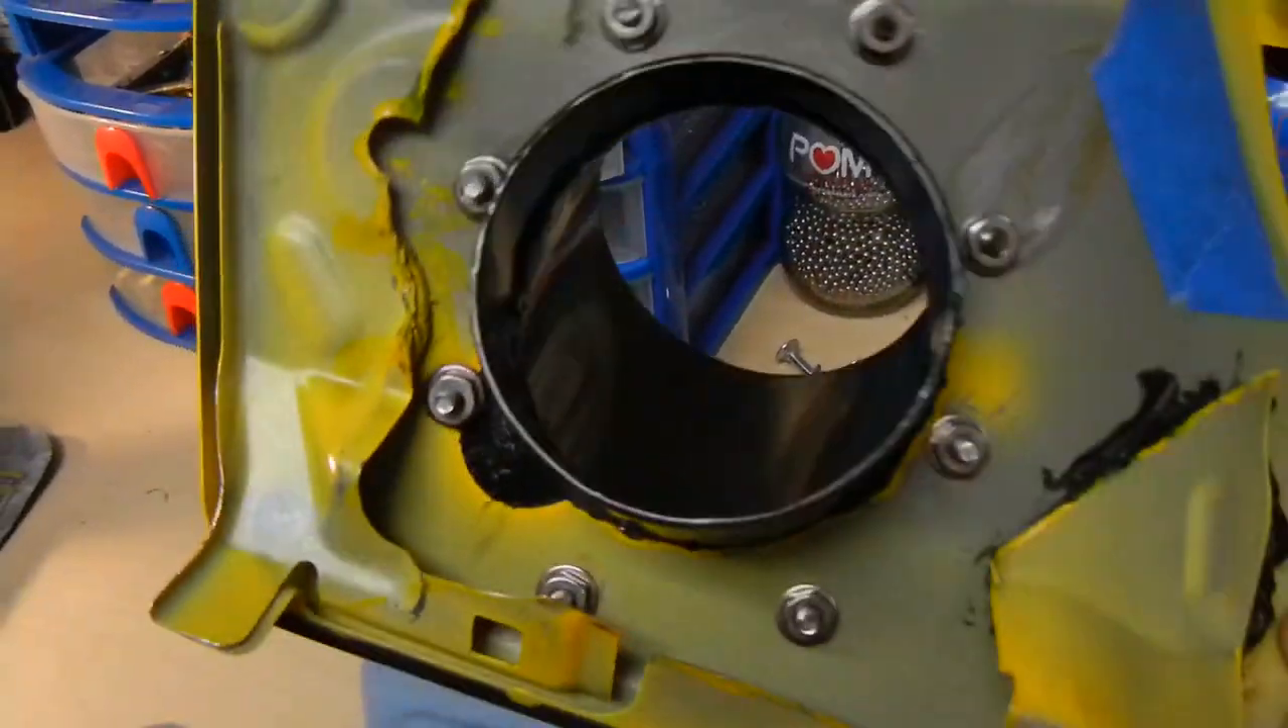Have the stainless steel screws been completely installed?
Yes.